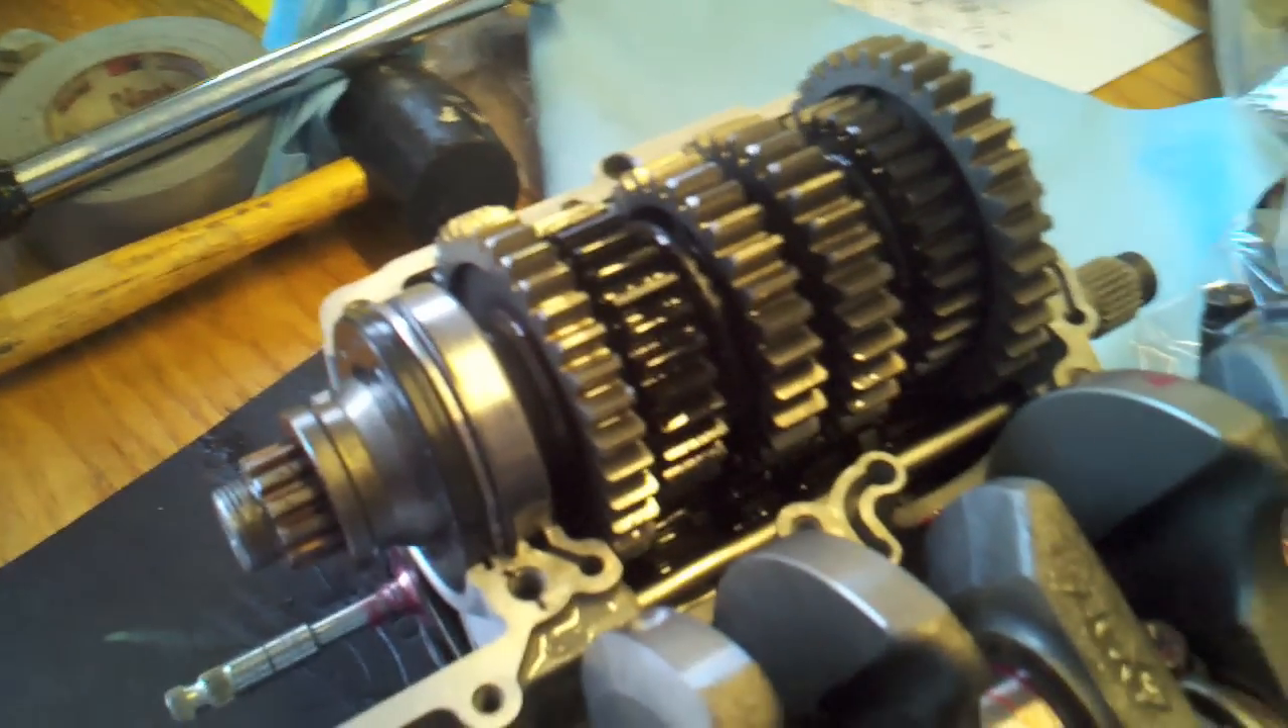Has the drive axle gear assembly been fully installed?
Yes.